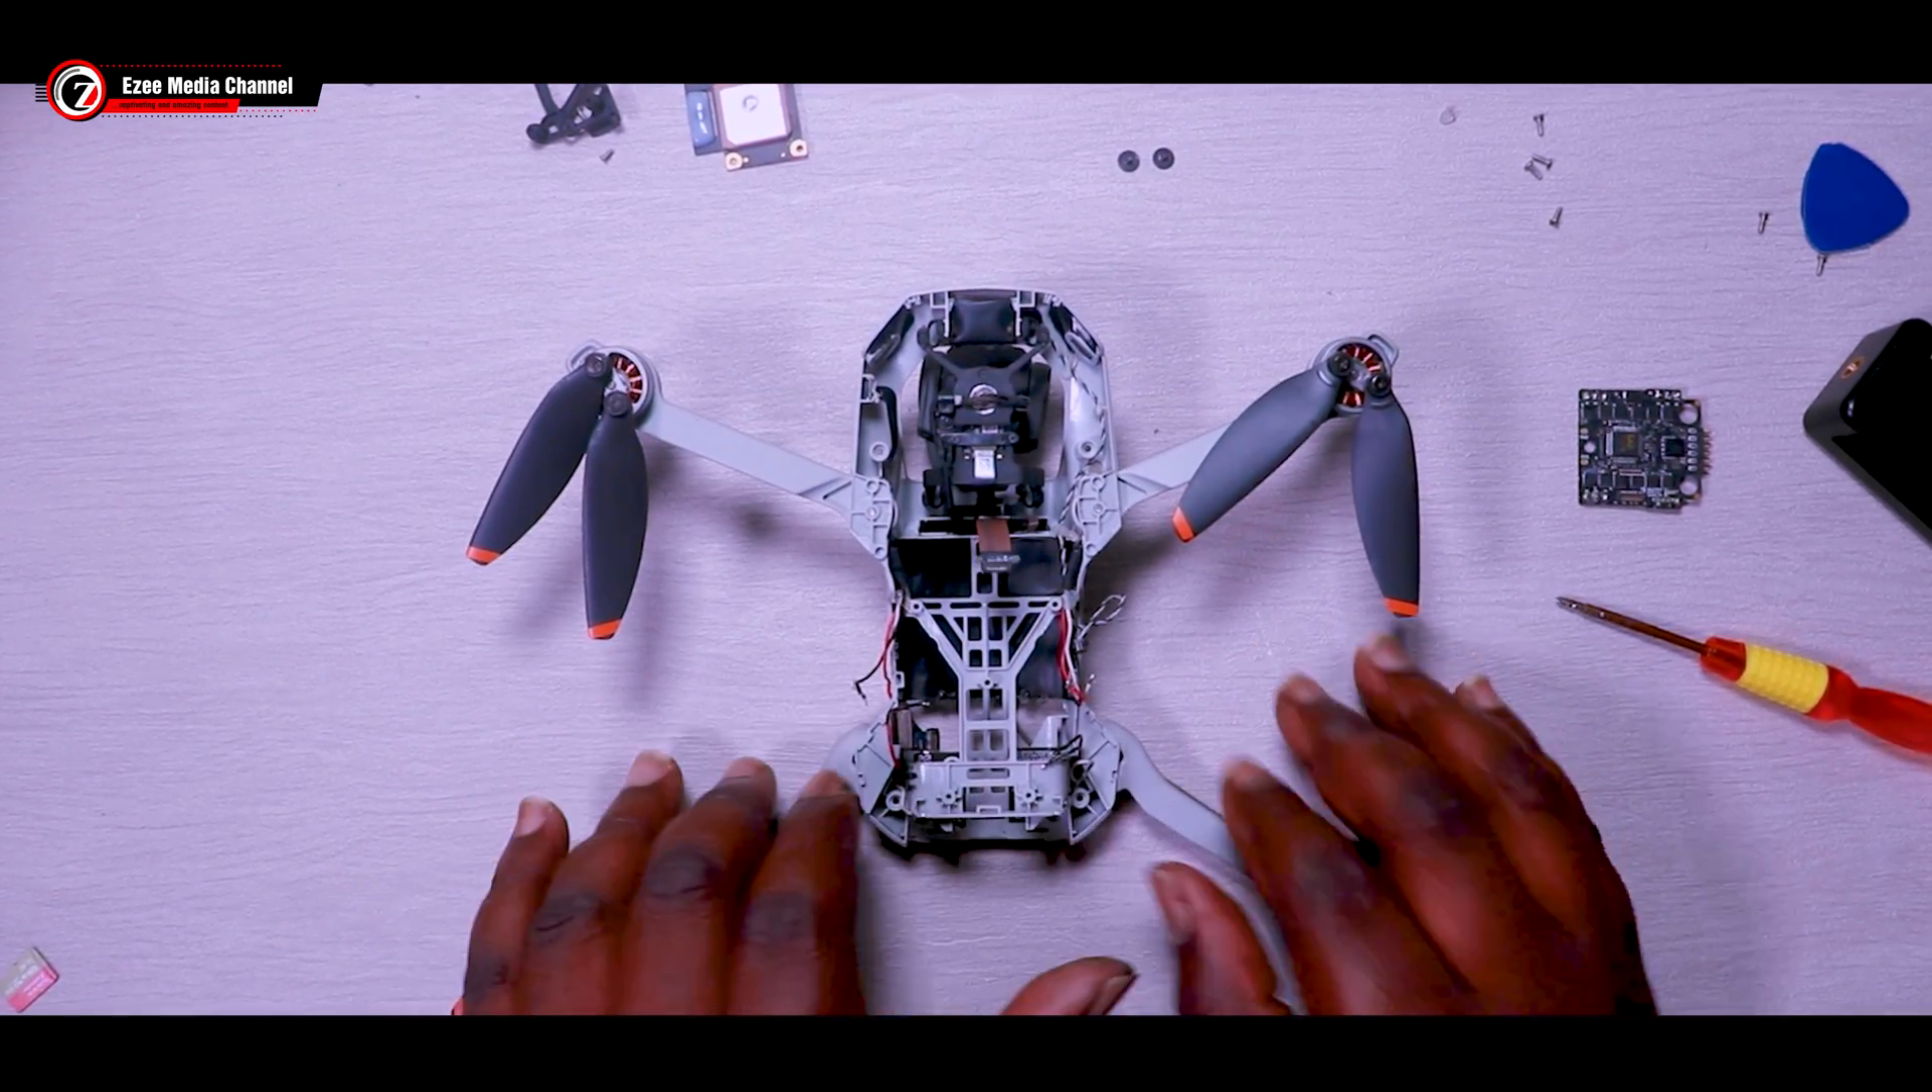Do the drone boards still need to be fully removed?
No.